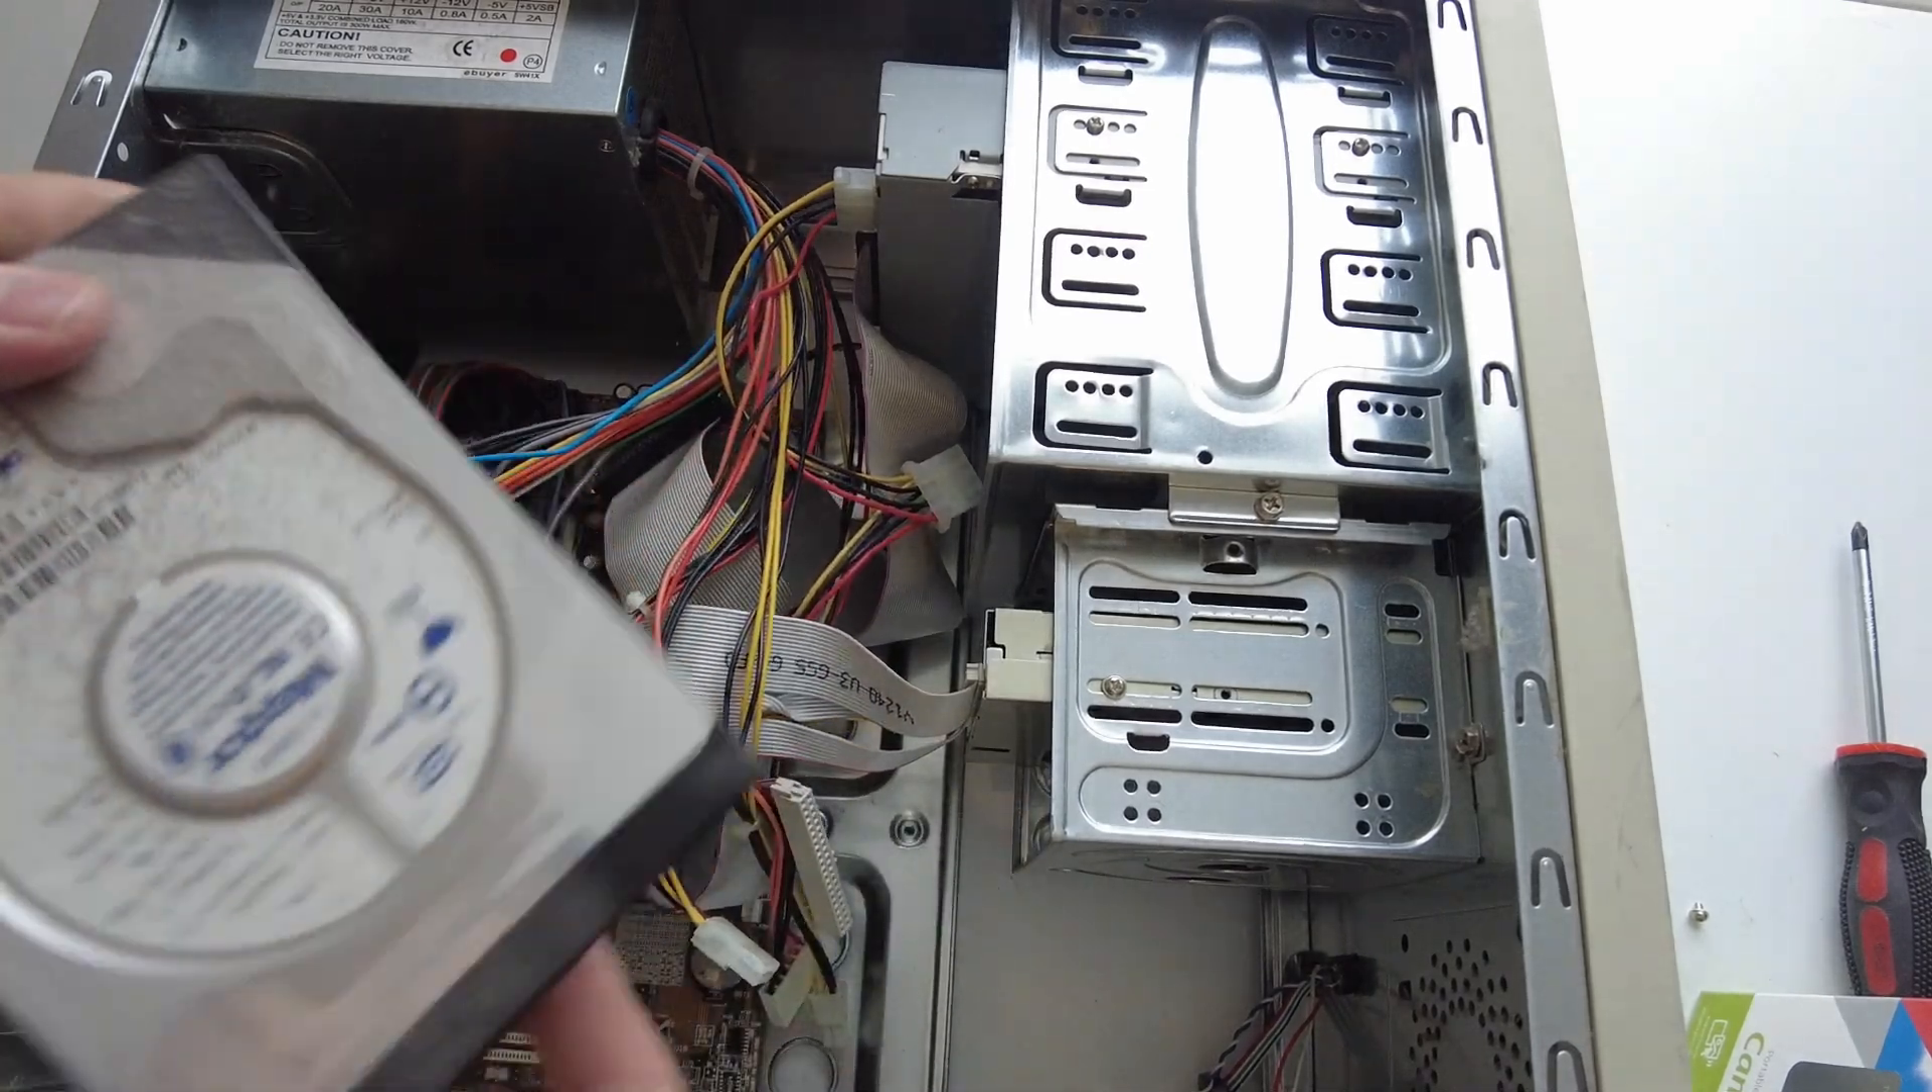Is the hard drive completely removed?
Yes.